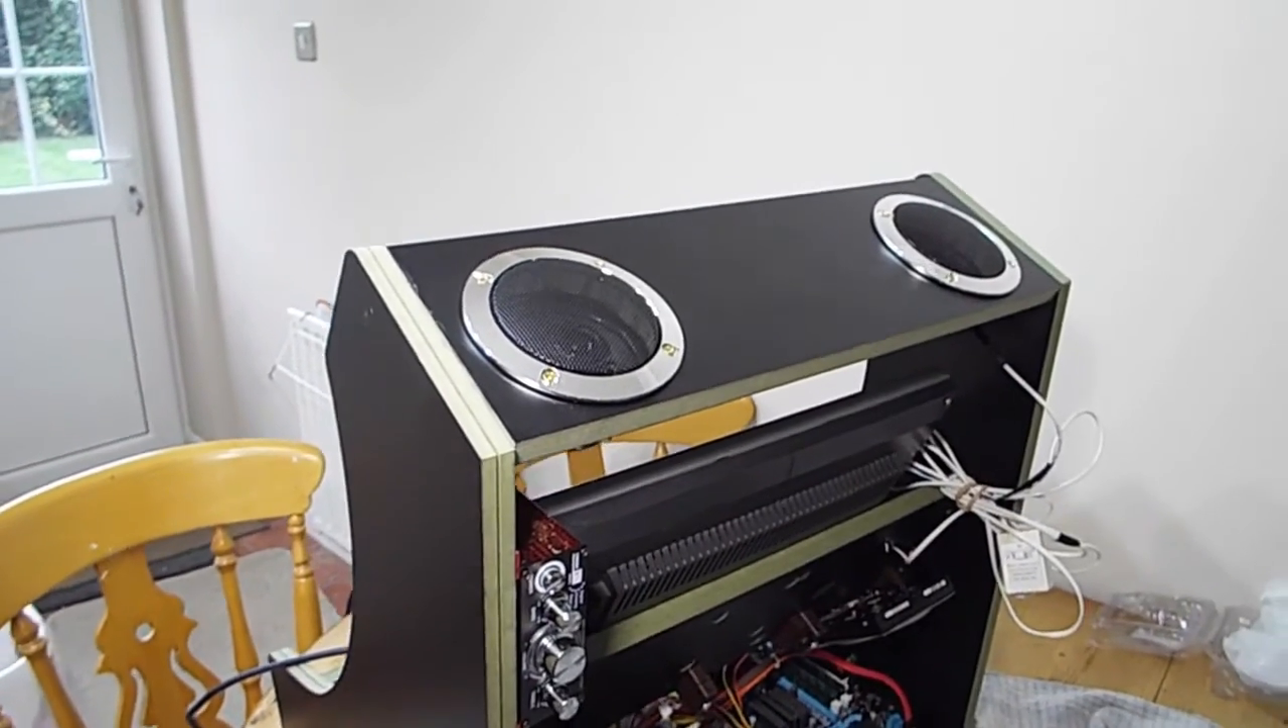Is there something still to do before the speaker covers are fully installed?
No.